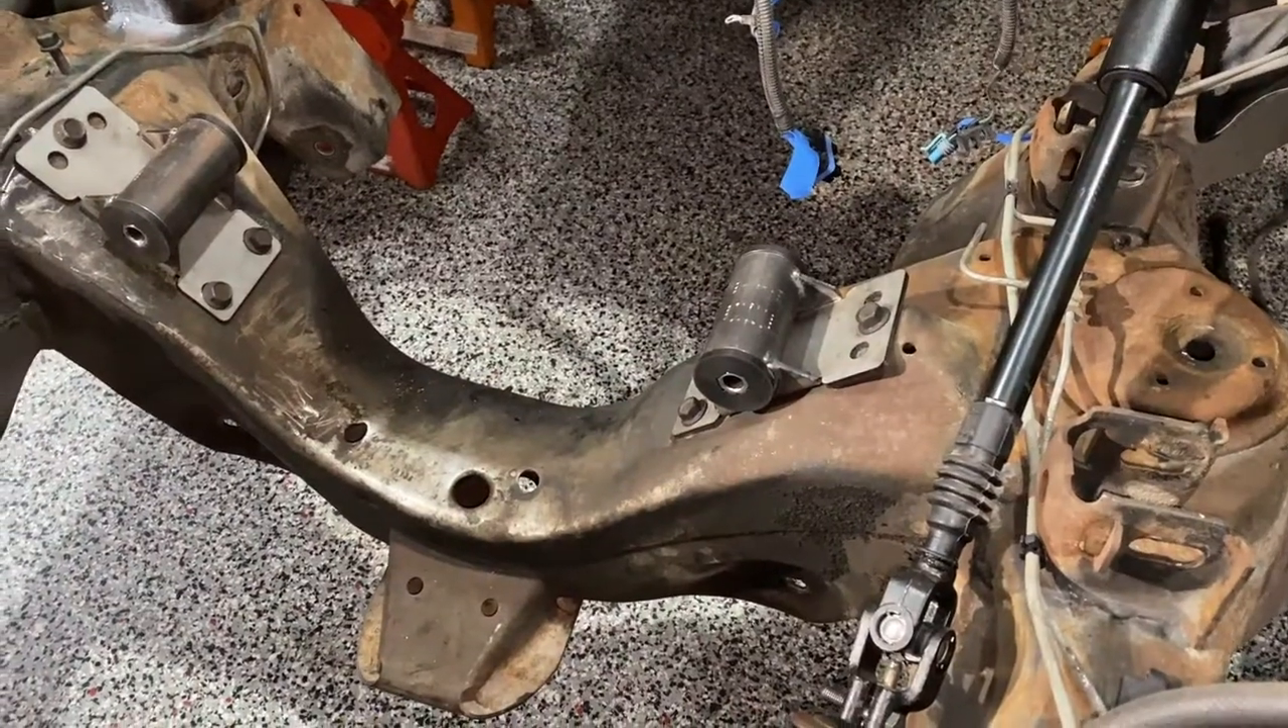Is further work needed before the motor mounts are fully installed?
No.